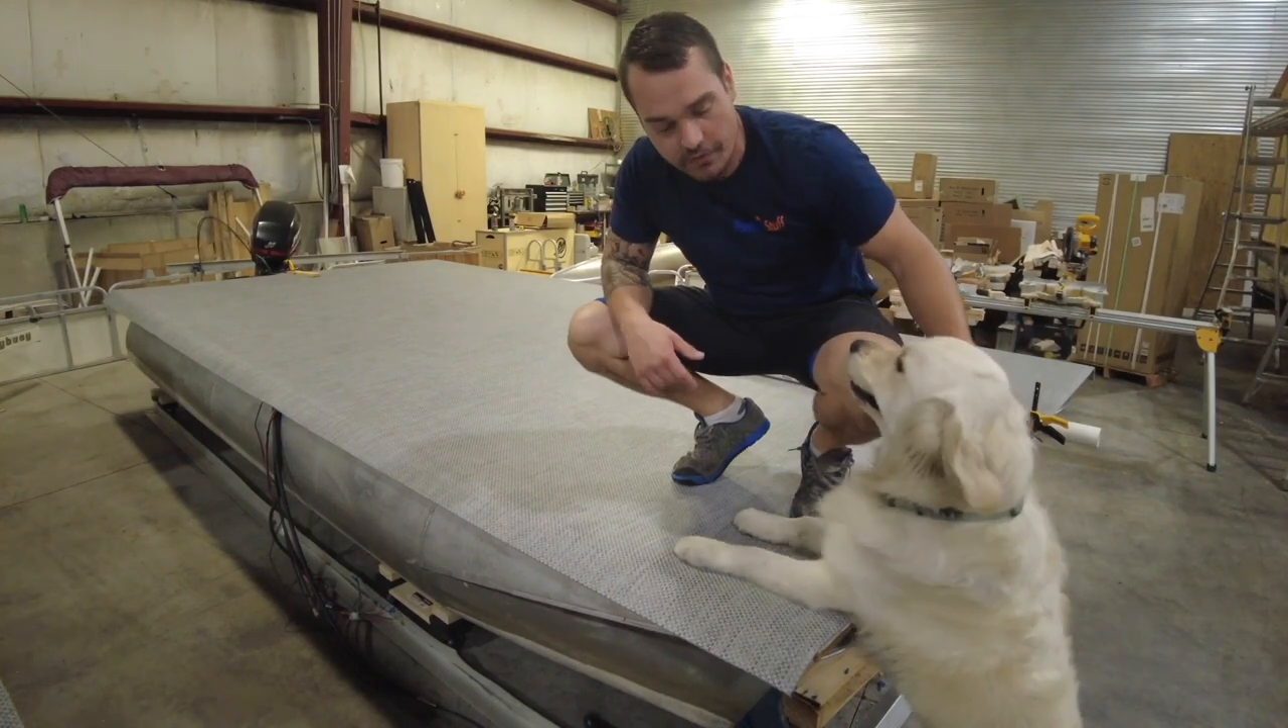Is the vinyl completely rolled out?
Yes.